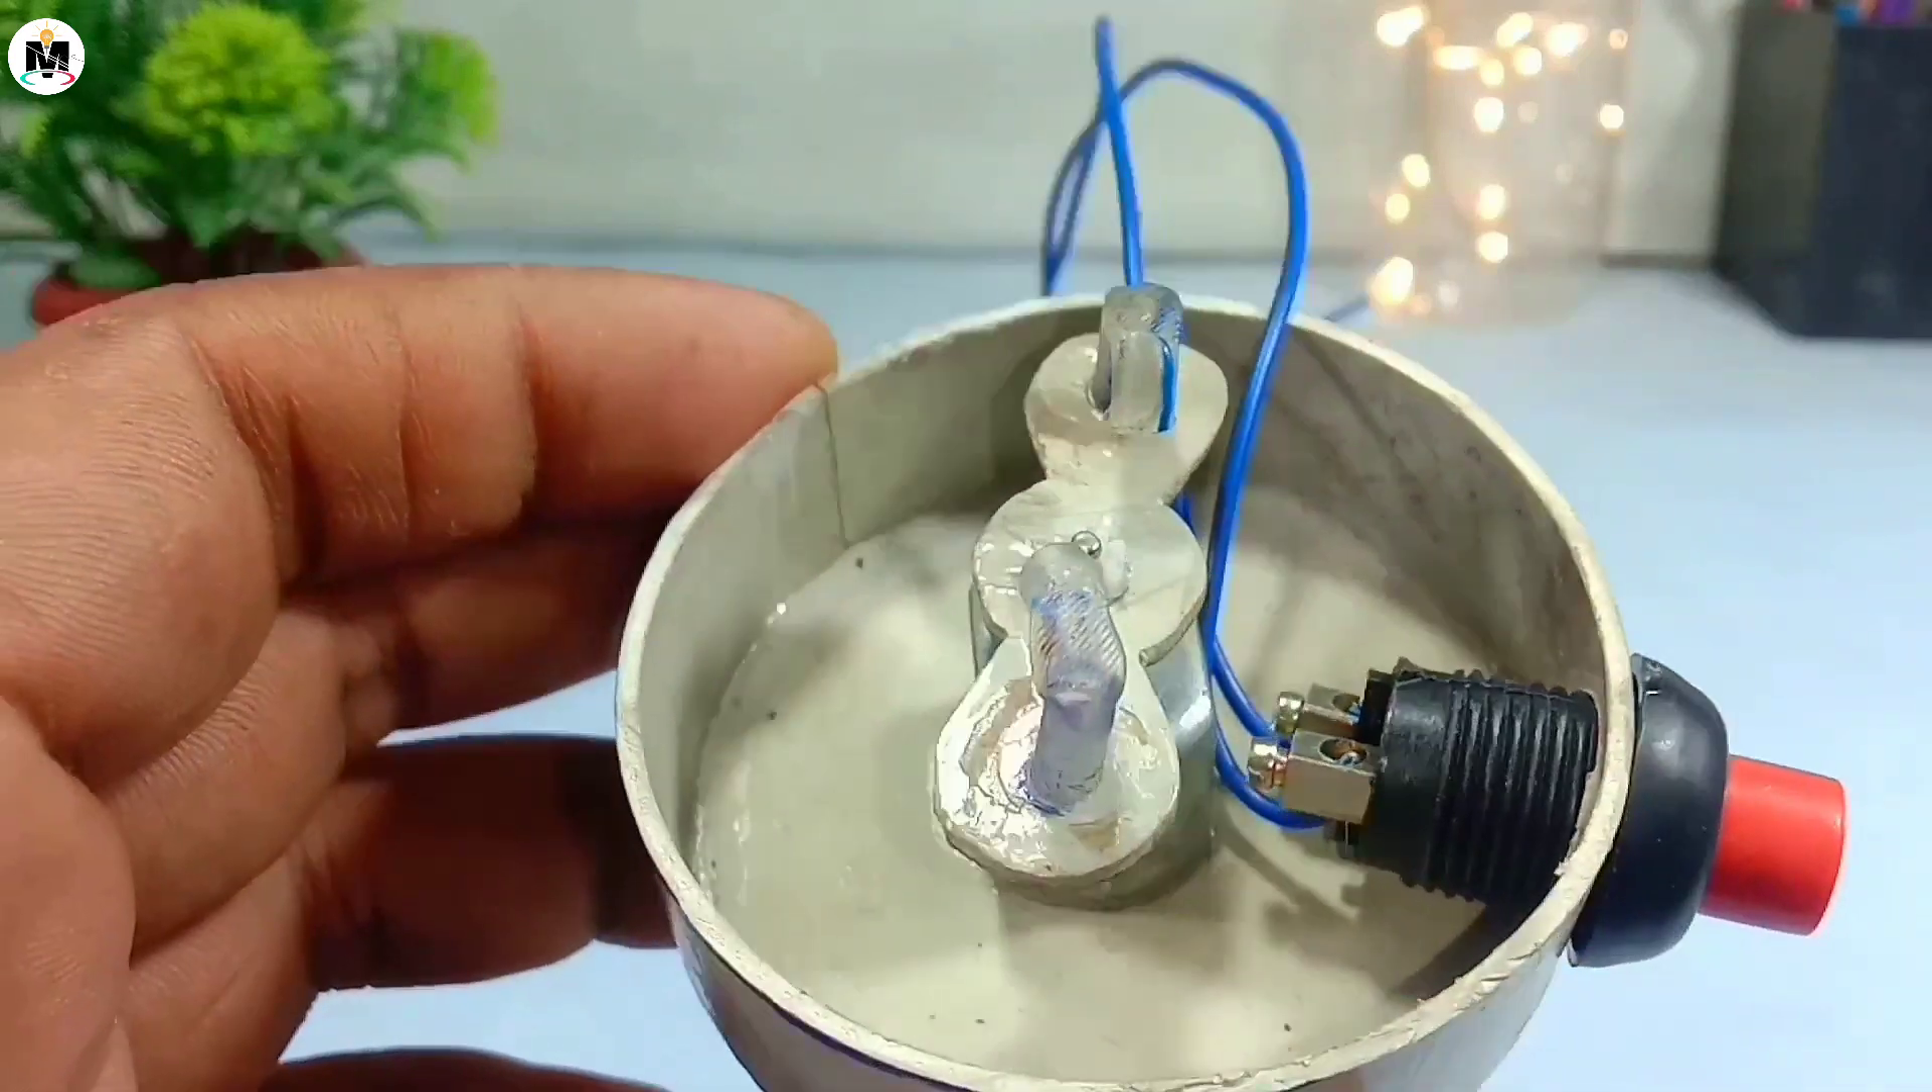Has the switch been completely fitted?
Yes.